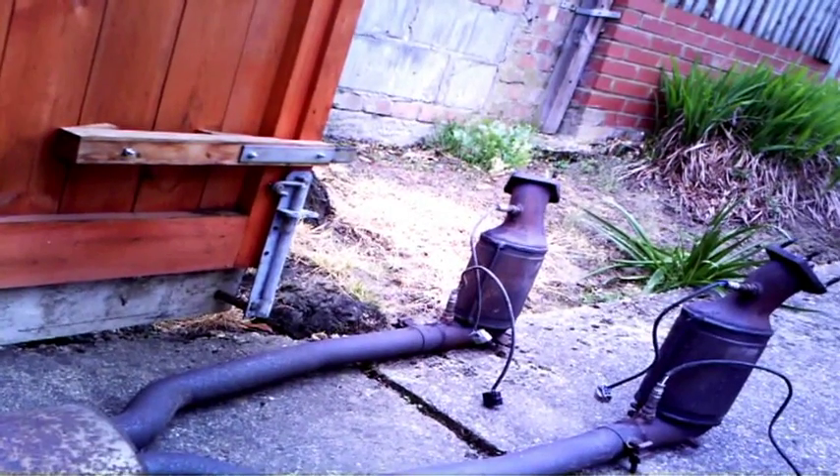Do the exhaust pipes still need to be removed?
No.